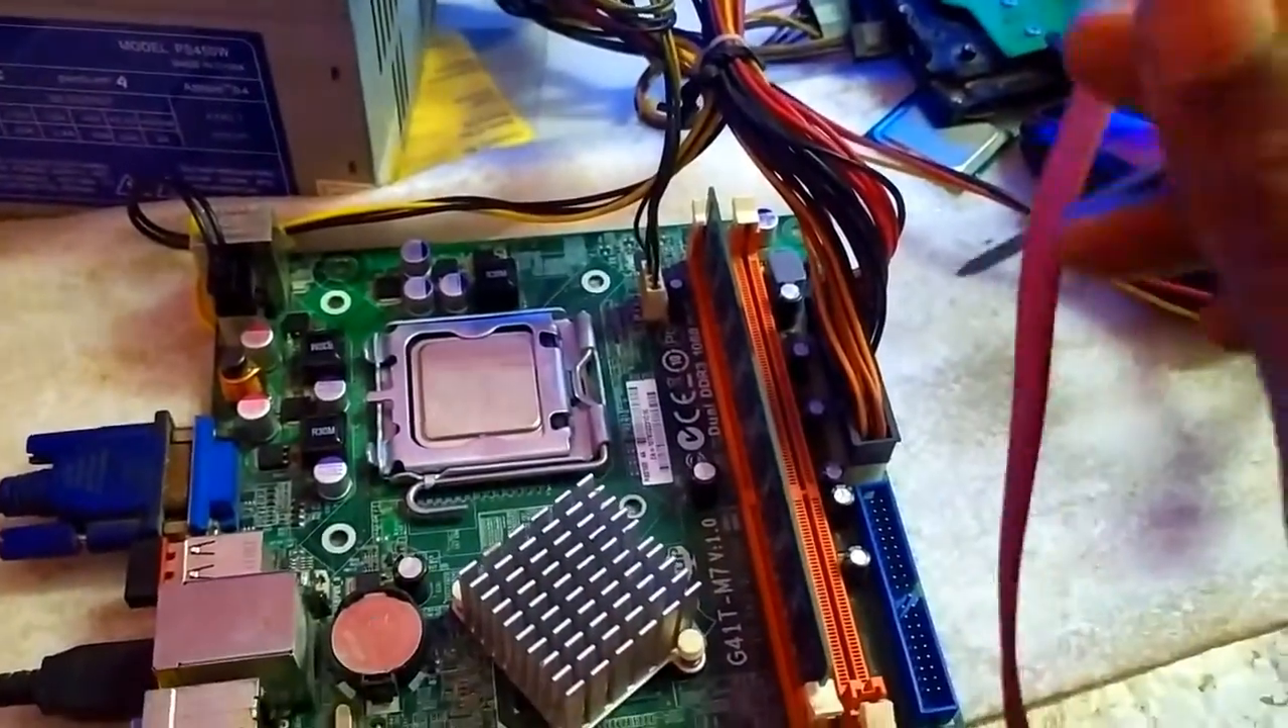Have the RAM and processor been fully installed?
Yes.